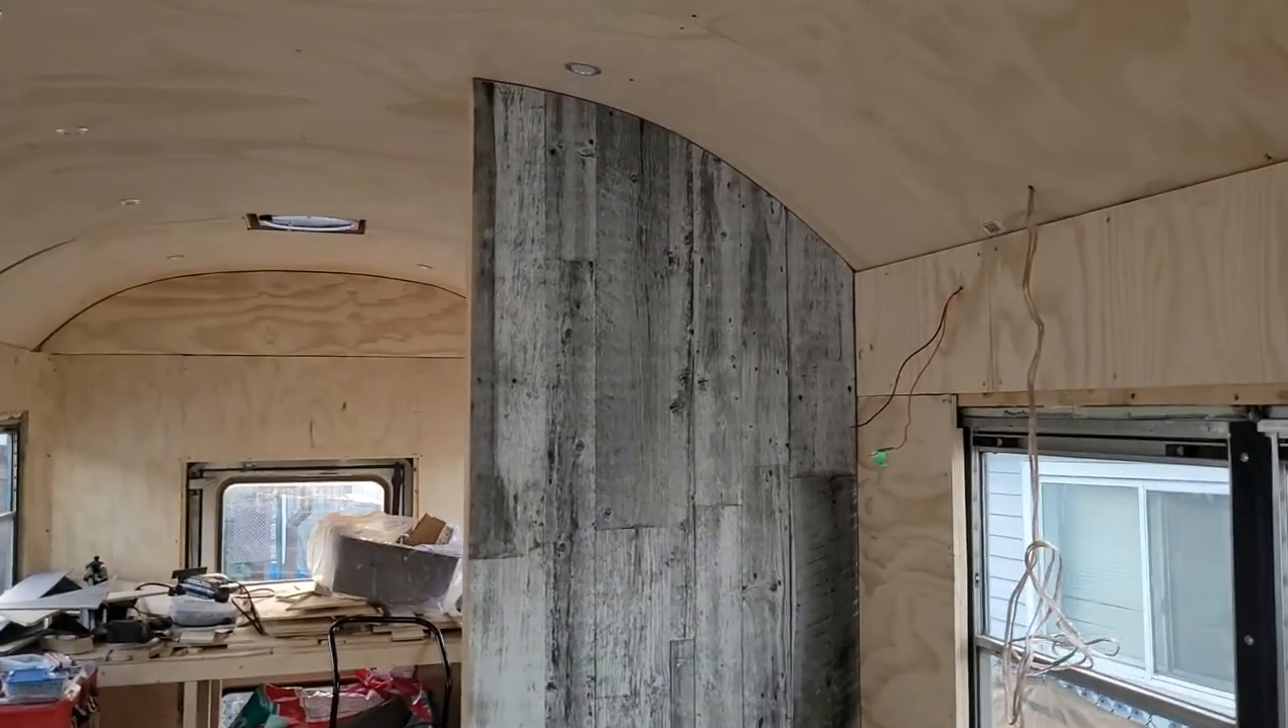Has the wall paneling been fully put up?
Yes.